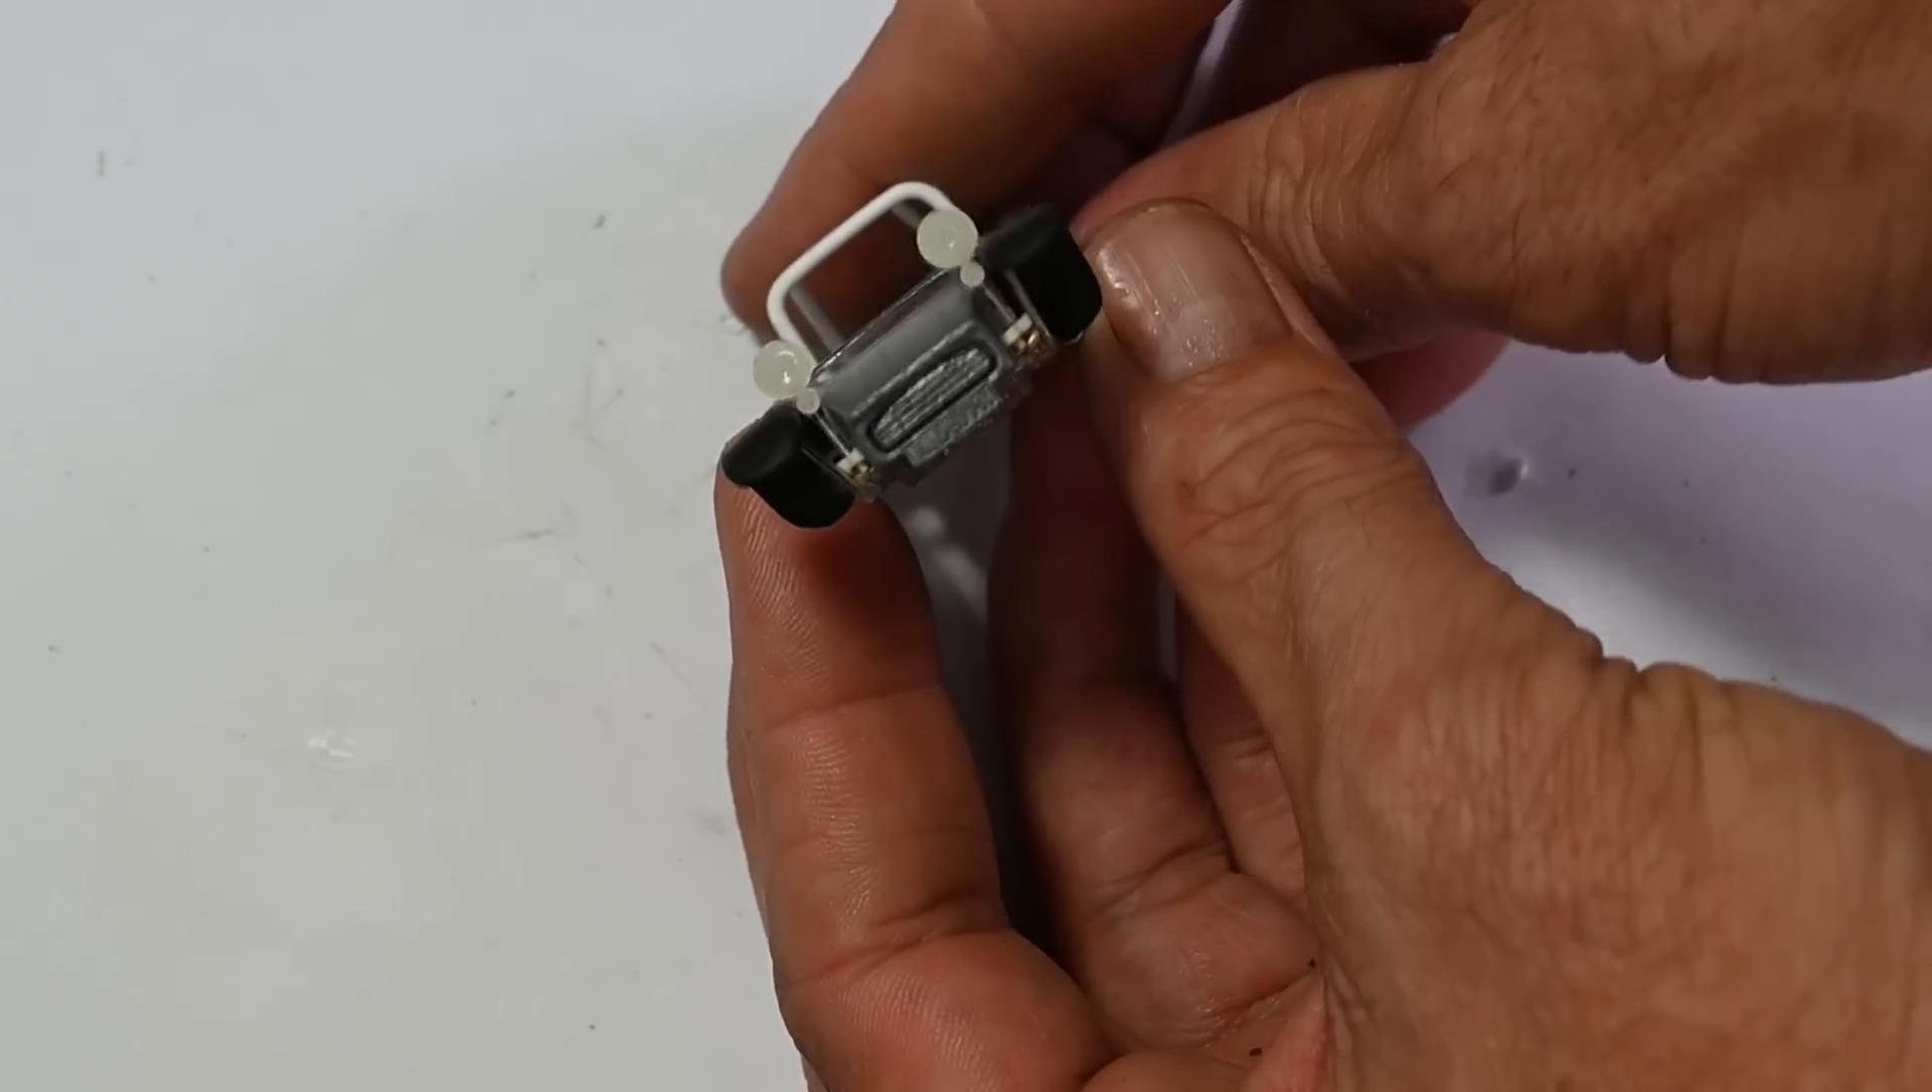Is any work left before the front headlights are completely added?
No.